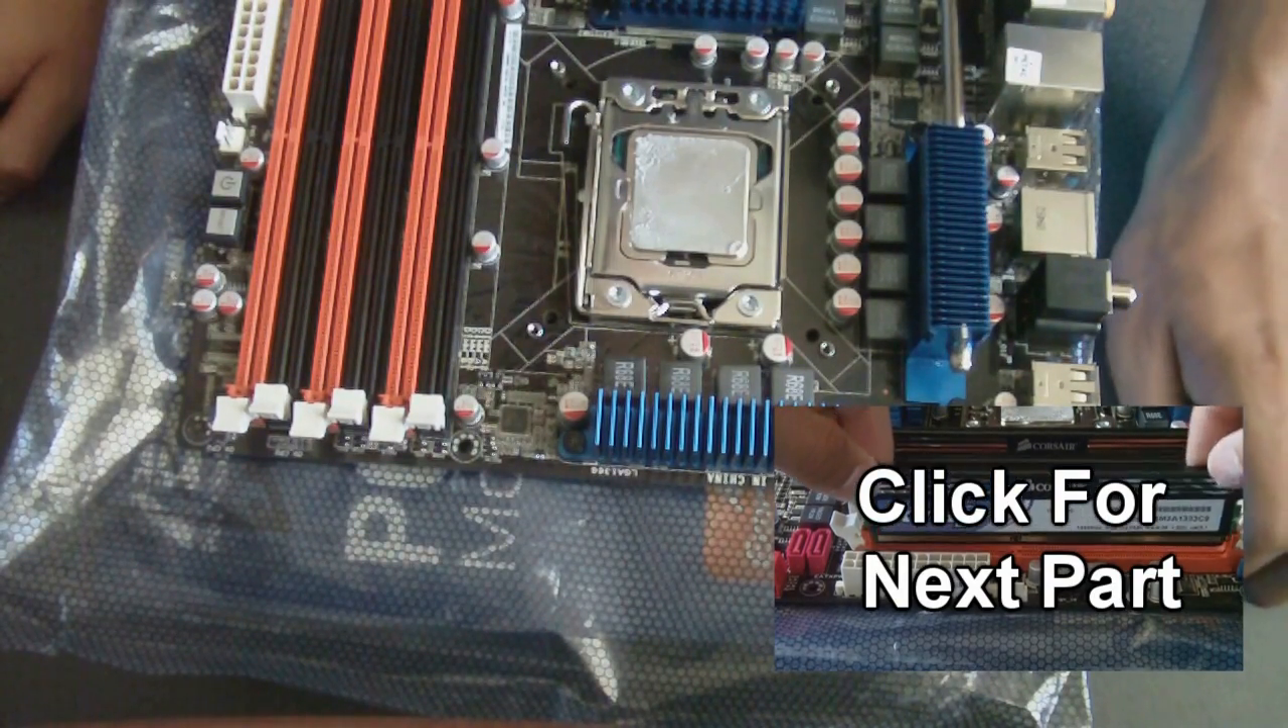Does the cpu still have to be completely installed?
No.